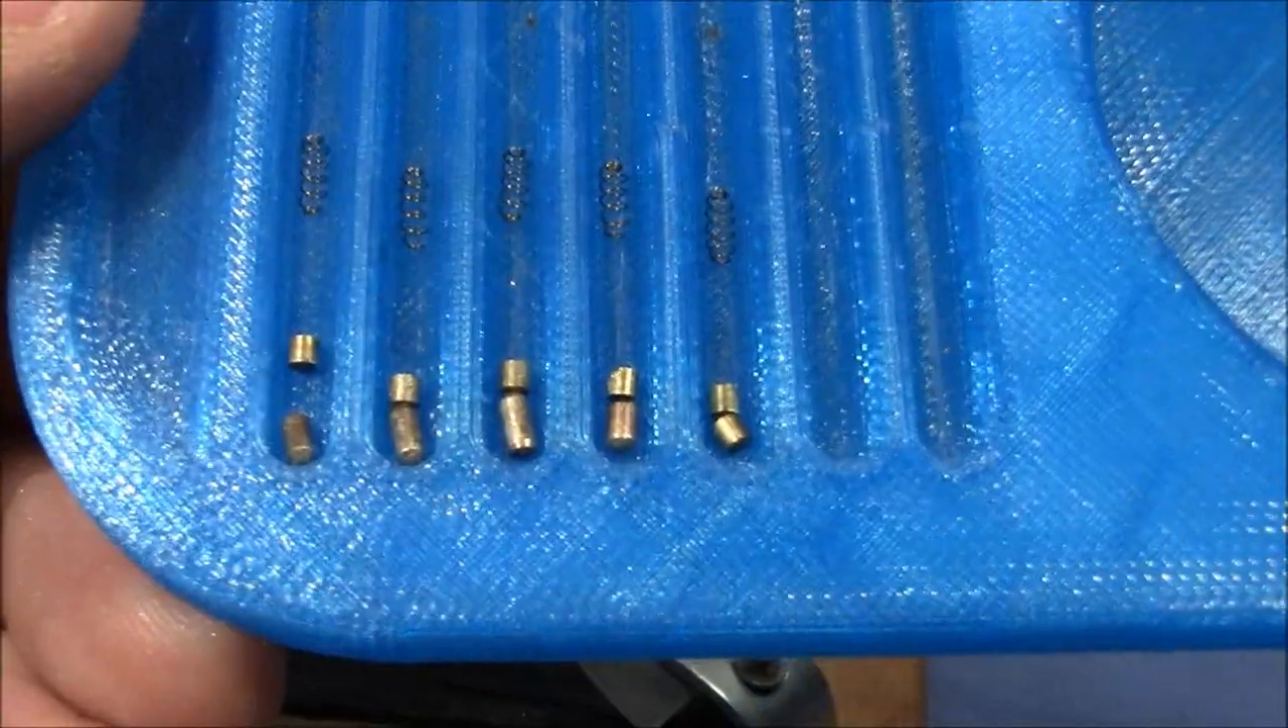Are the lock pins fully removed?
Yes.